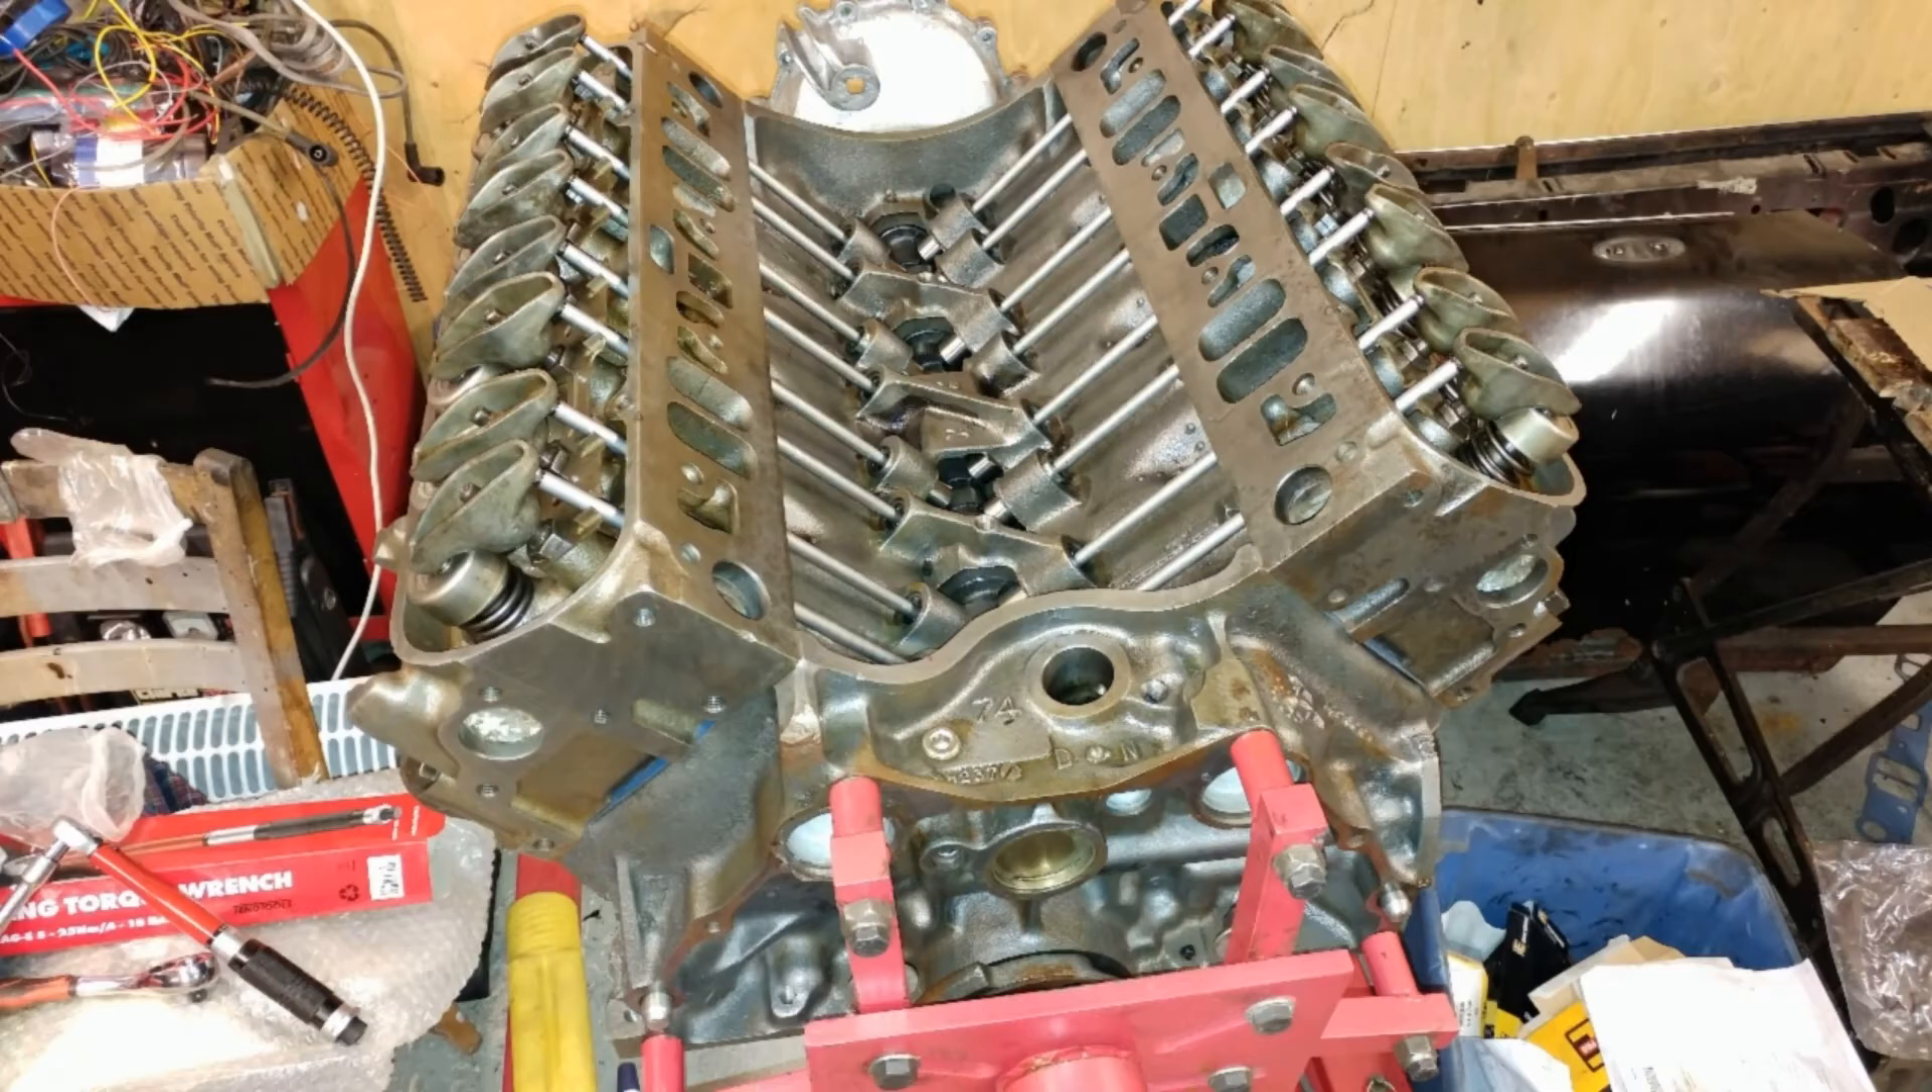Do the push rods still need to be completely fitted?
No.